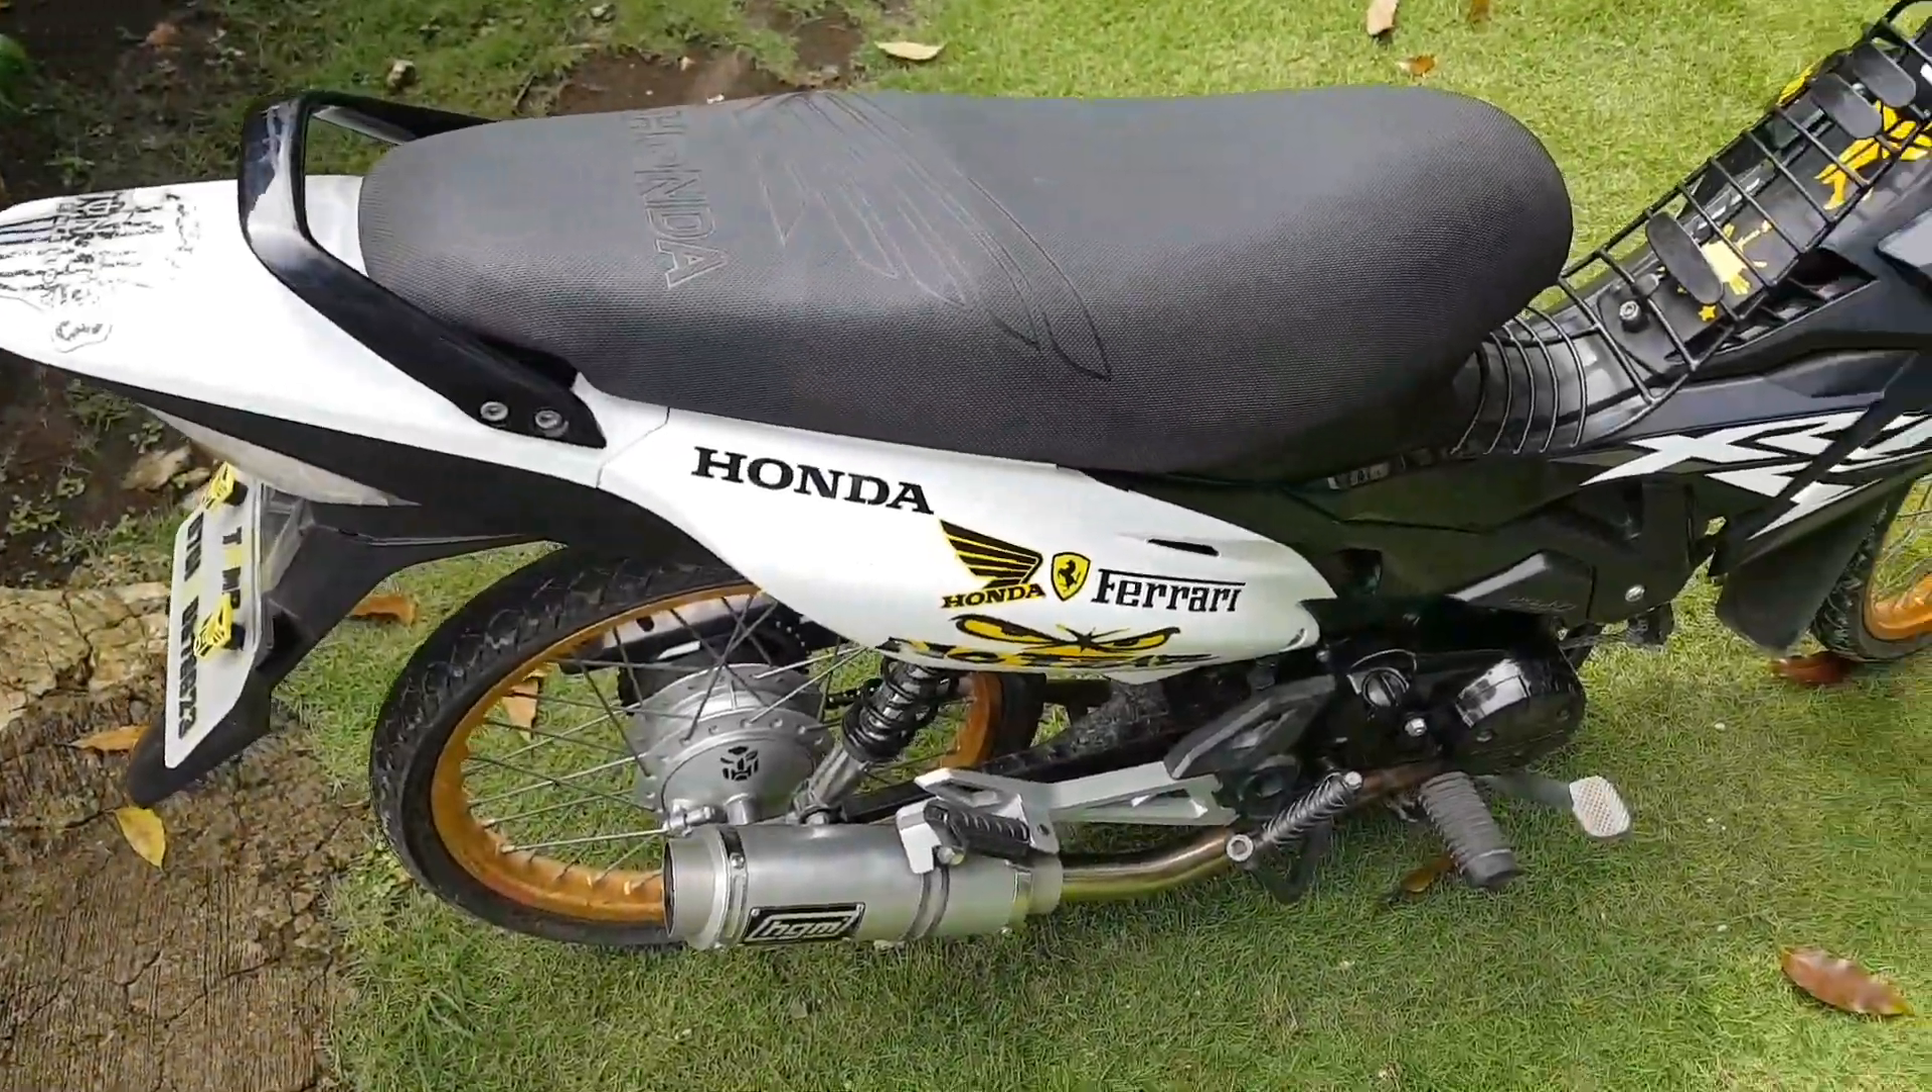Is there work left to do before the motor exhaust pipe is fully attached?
No.